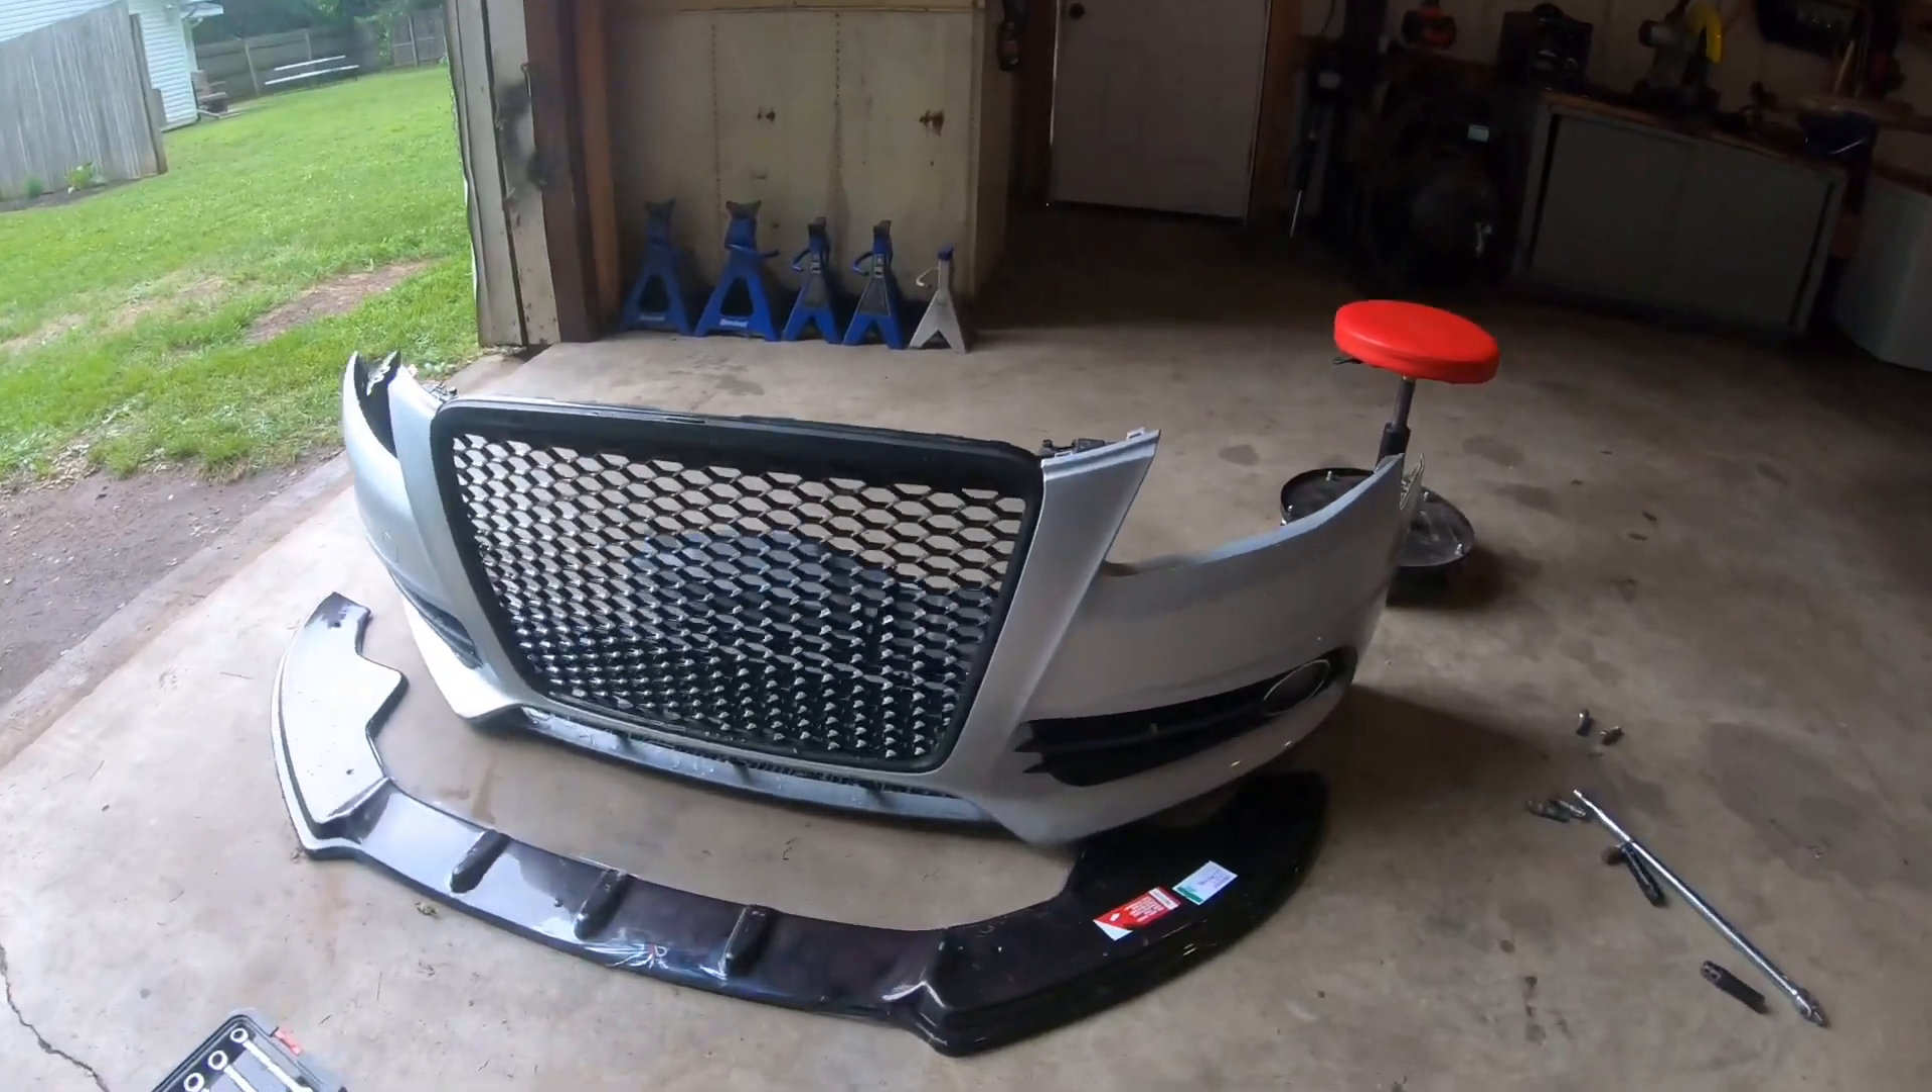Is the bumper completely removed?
Yes.